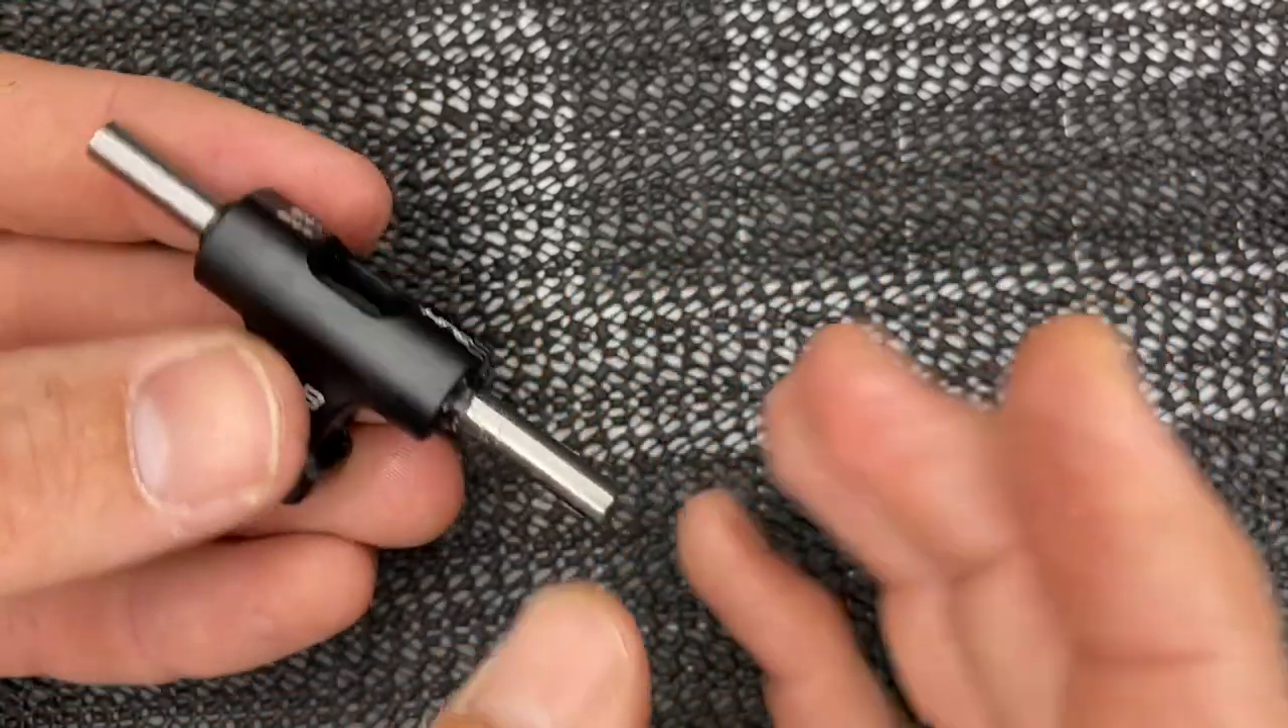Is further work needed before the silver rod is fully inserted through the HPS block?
No.